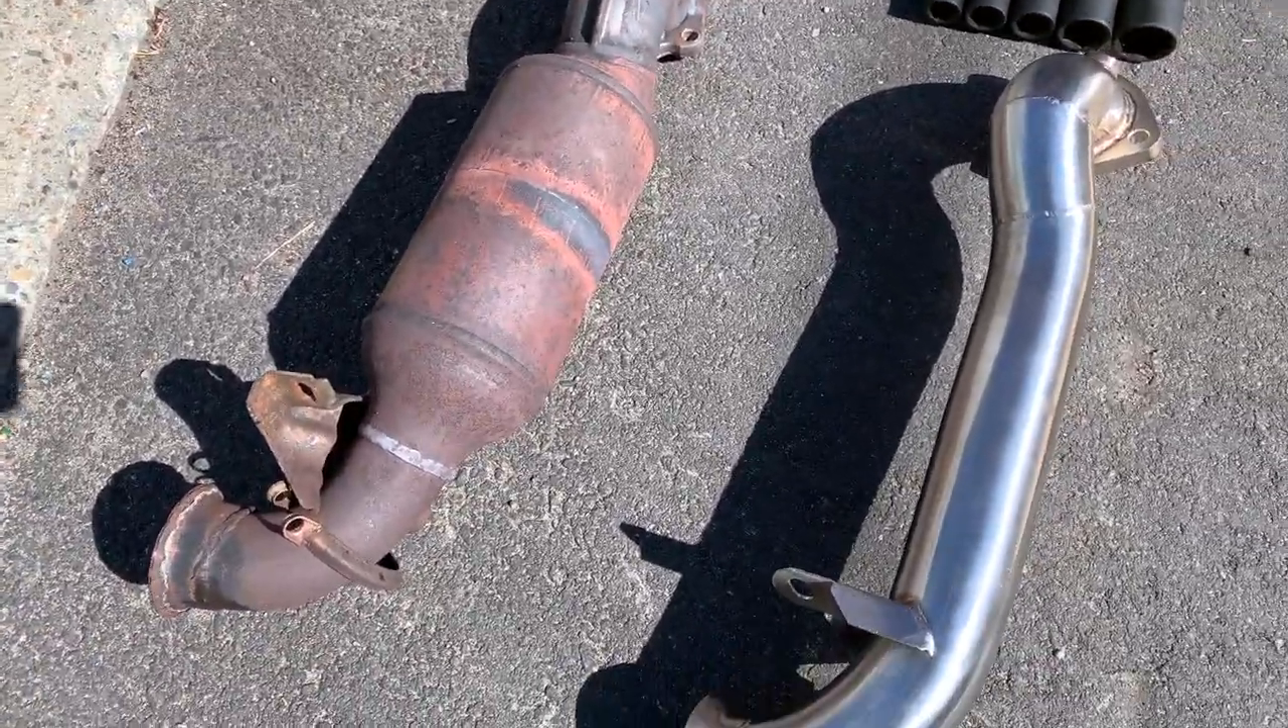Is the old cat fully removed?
Yes.